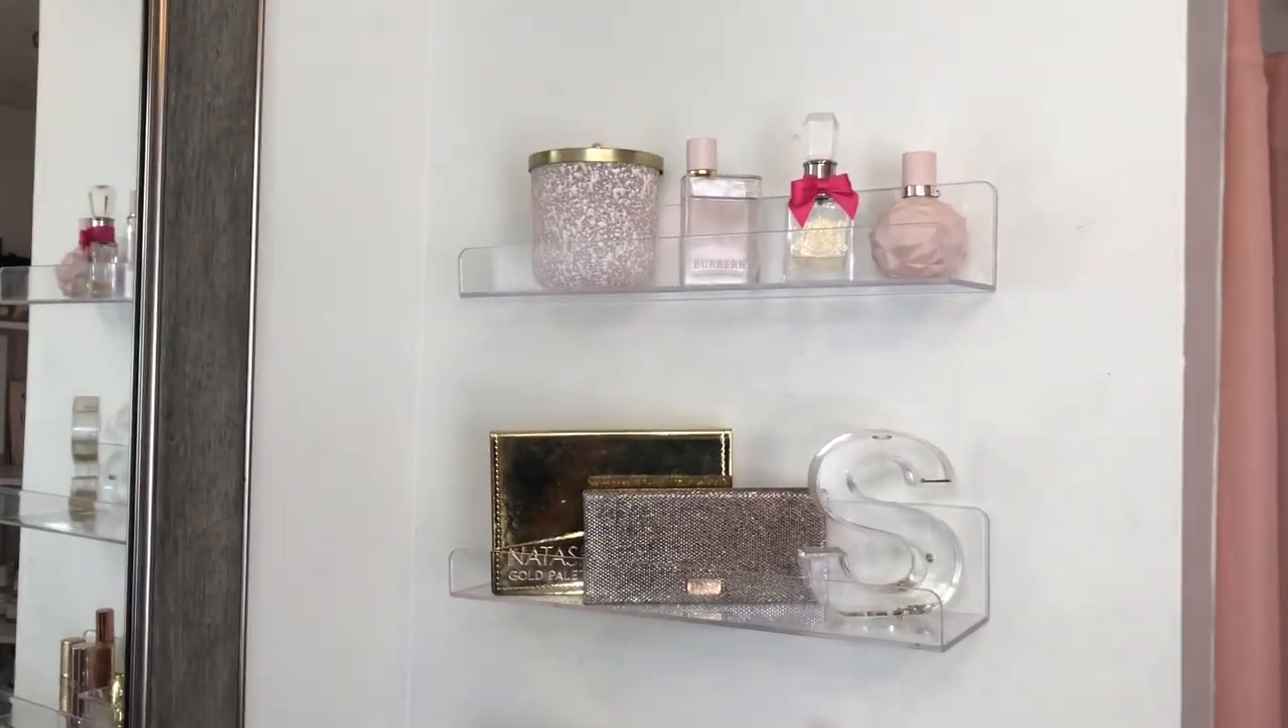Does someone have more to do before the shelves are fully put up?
No.